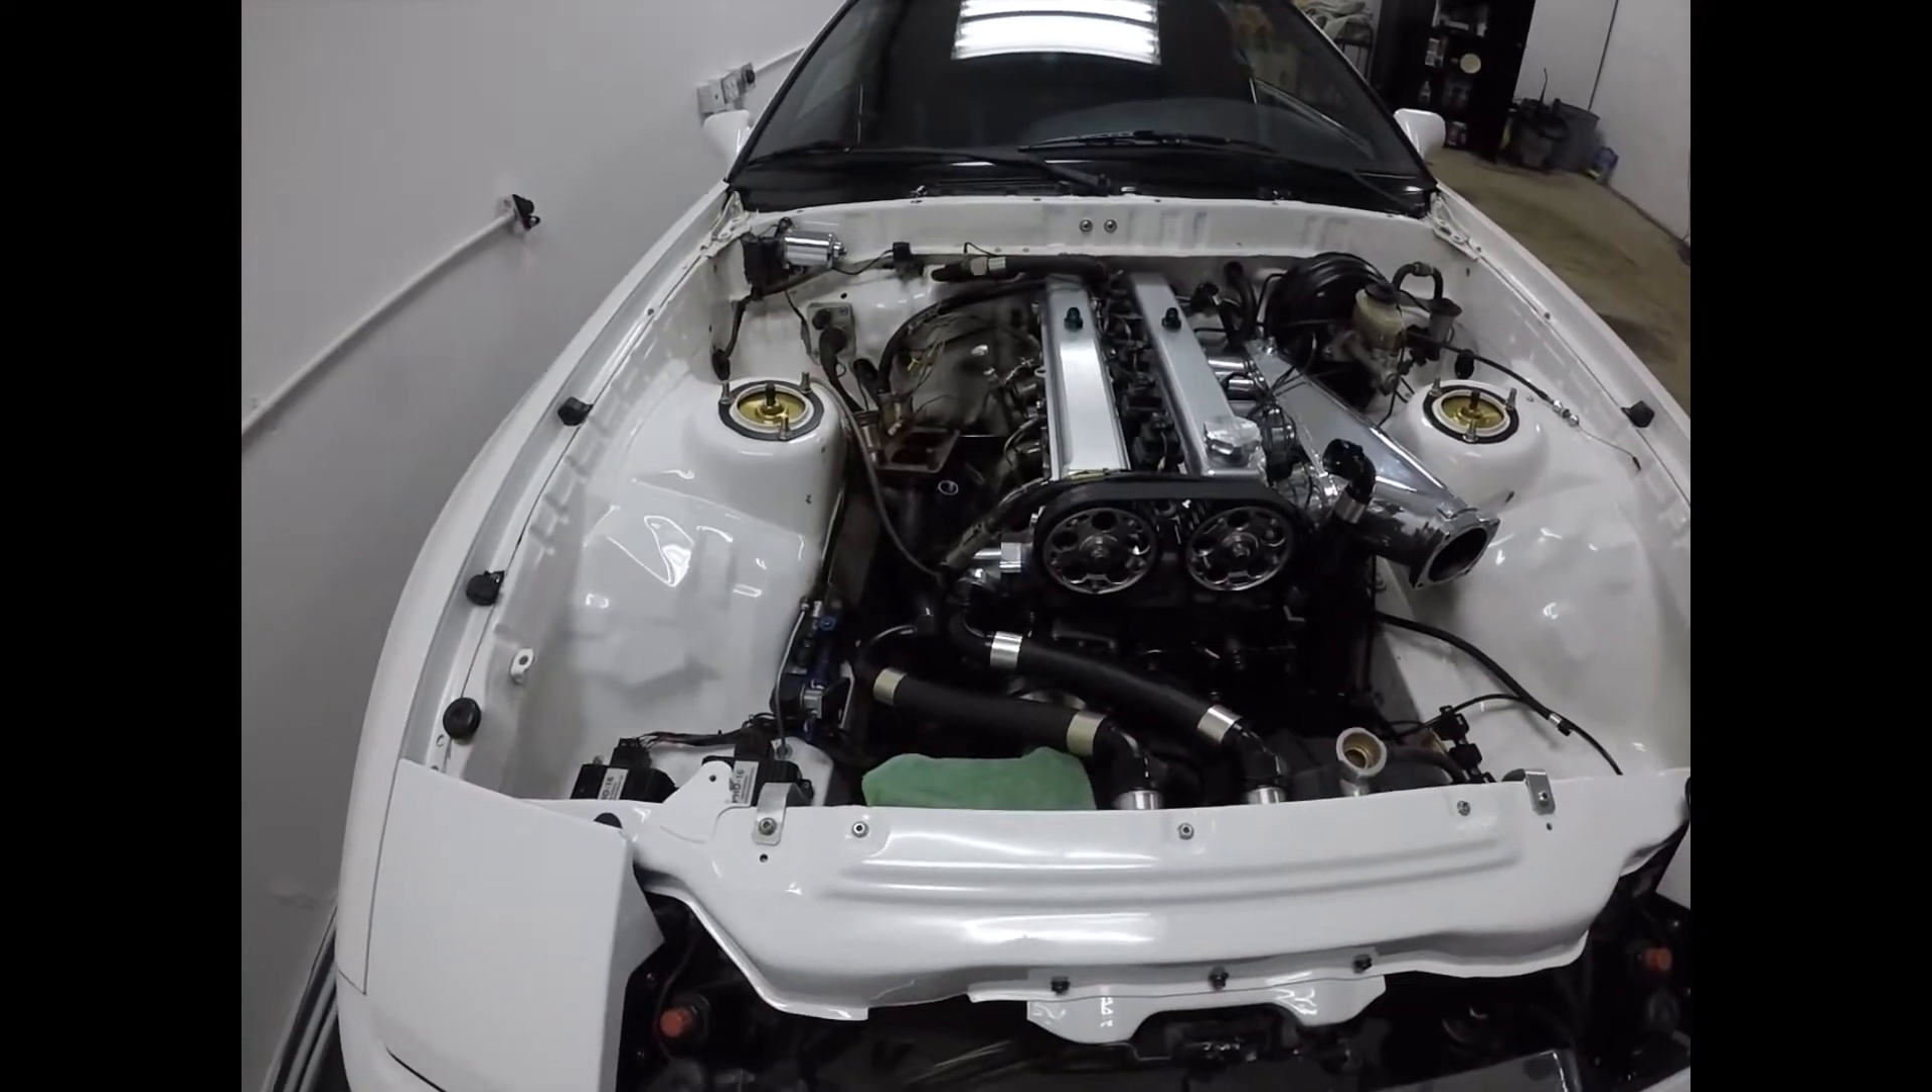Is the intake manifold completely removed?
No.